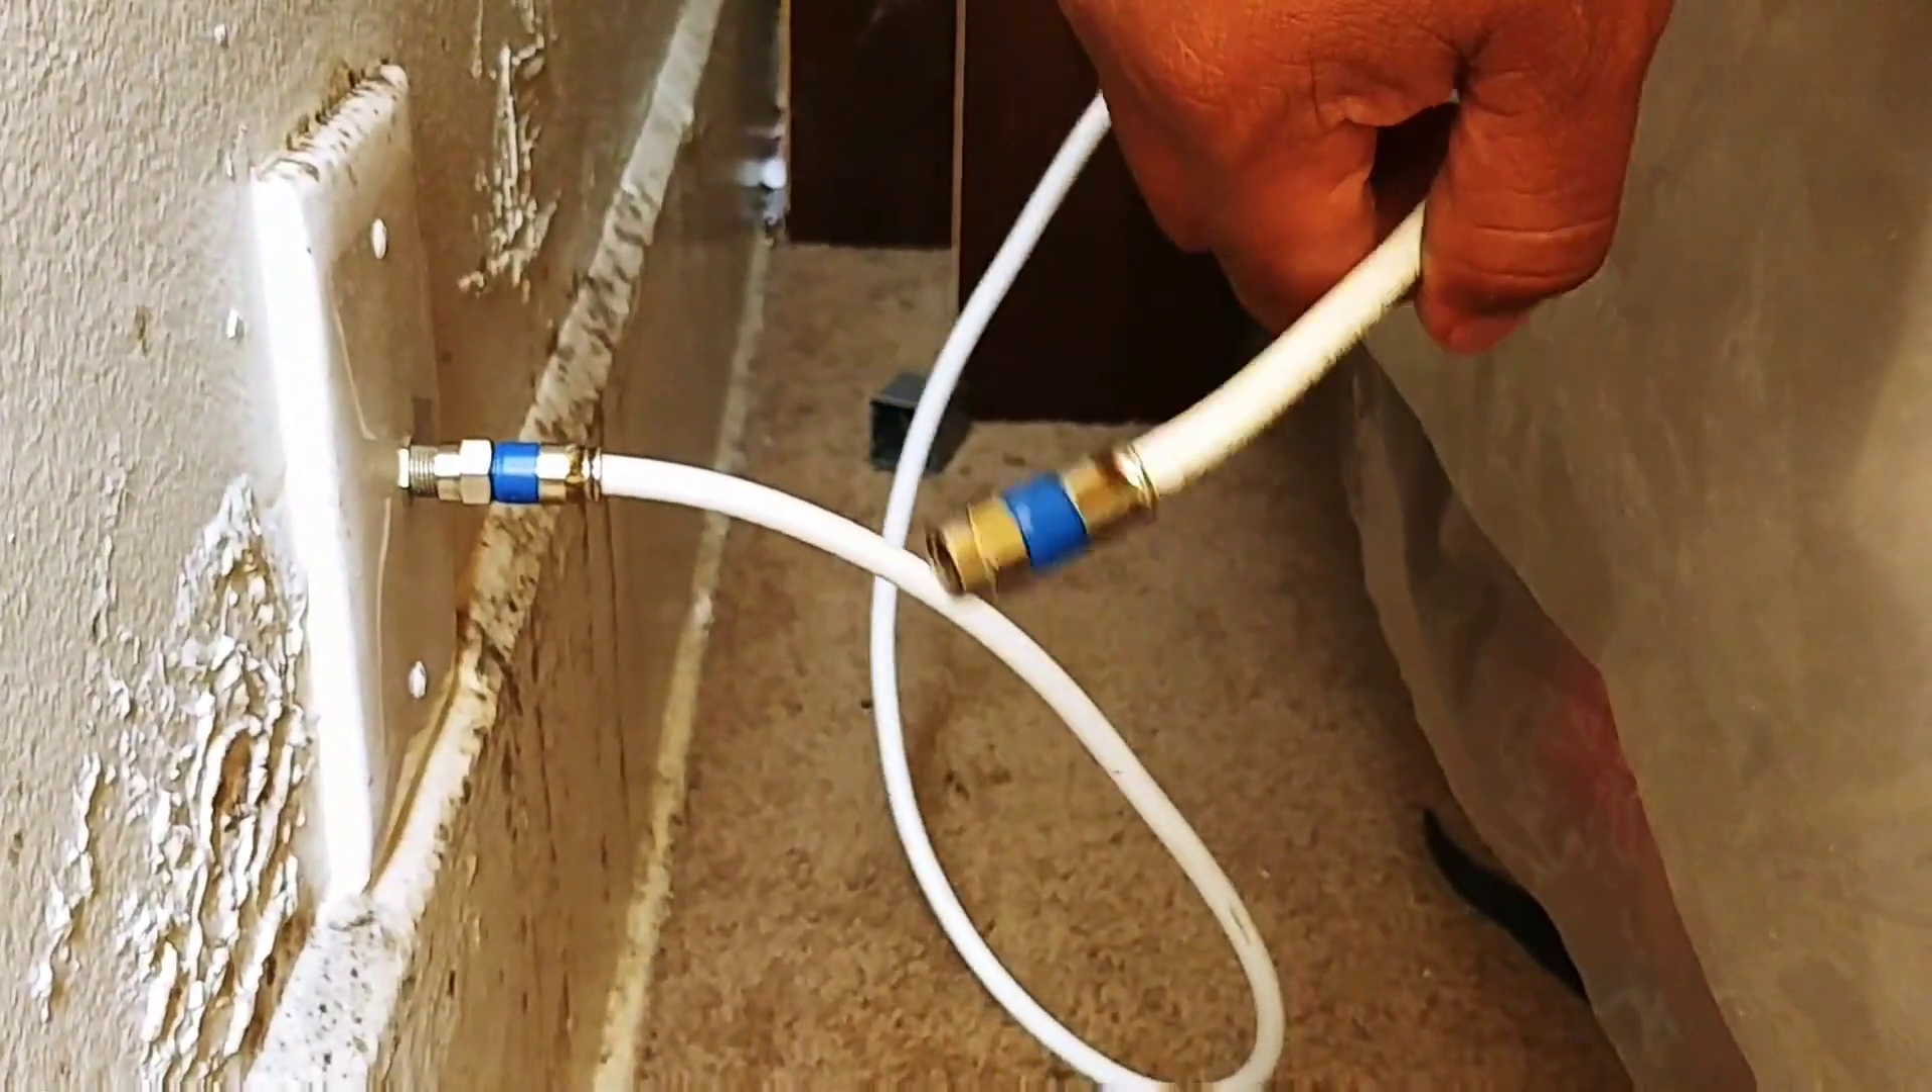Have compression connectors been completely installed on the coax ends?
Yes.